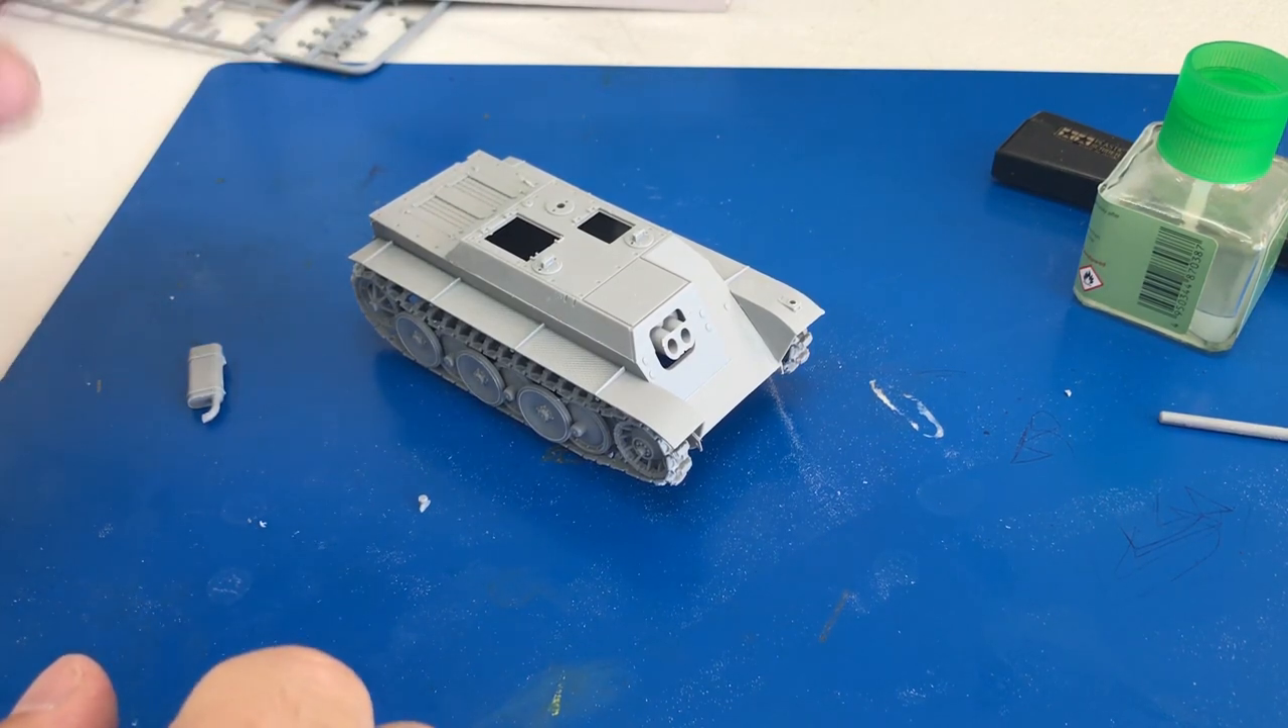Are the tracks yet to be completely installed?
No.